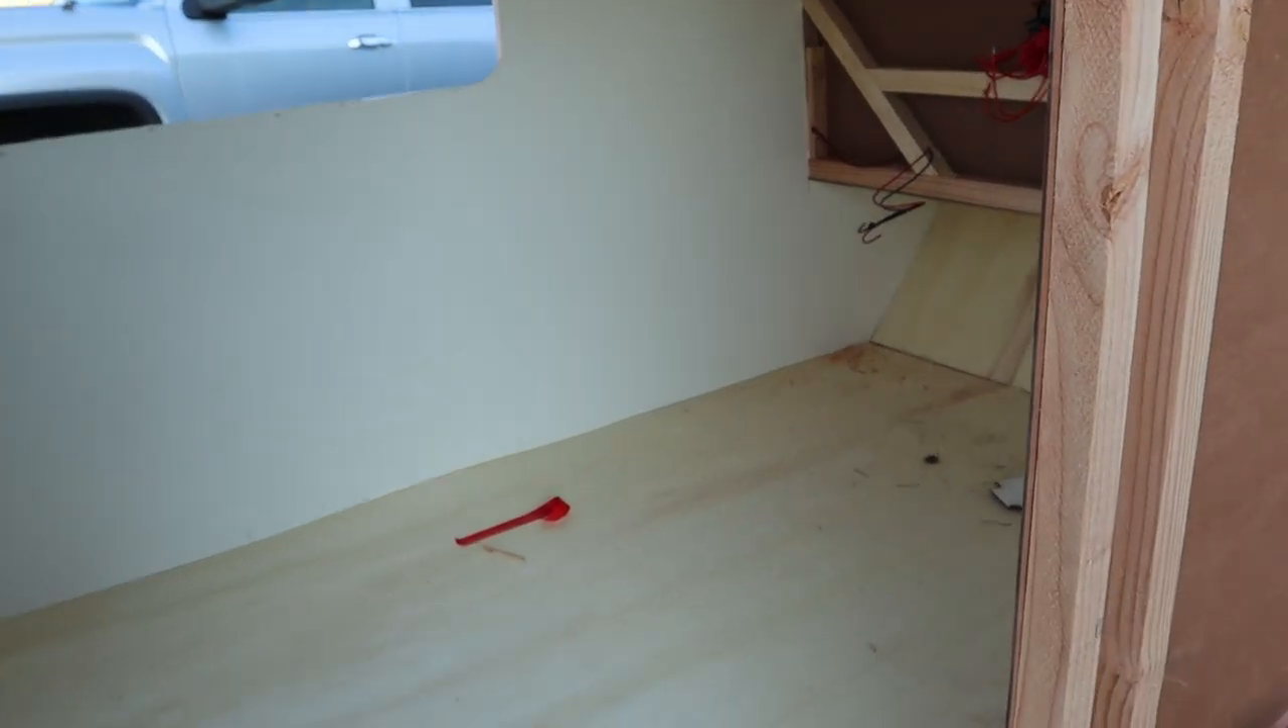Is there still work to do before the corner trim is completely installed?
Yes.